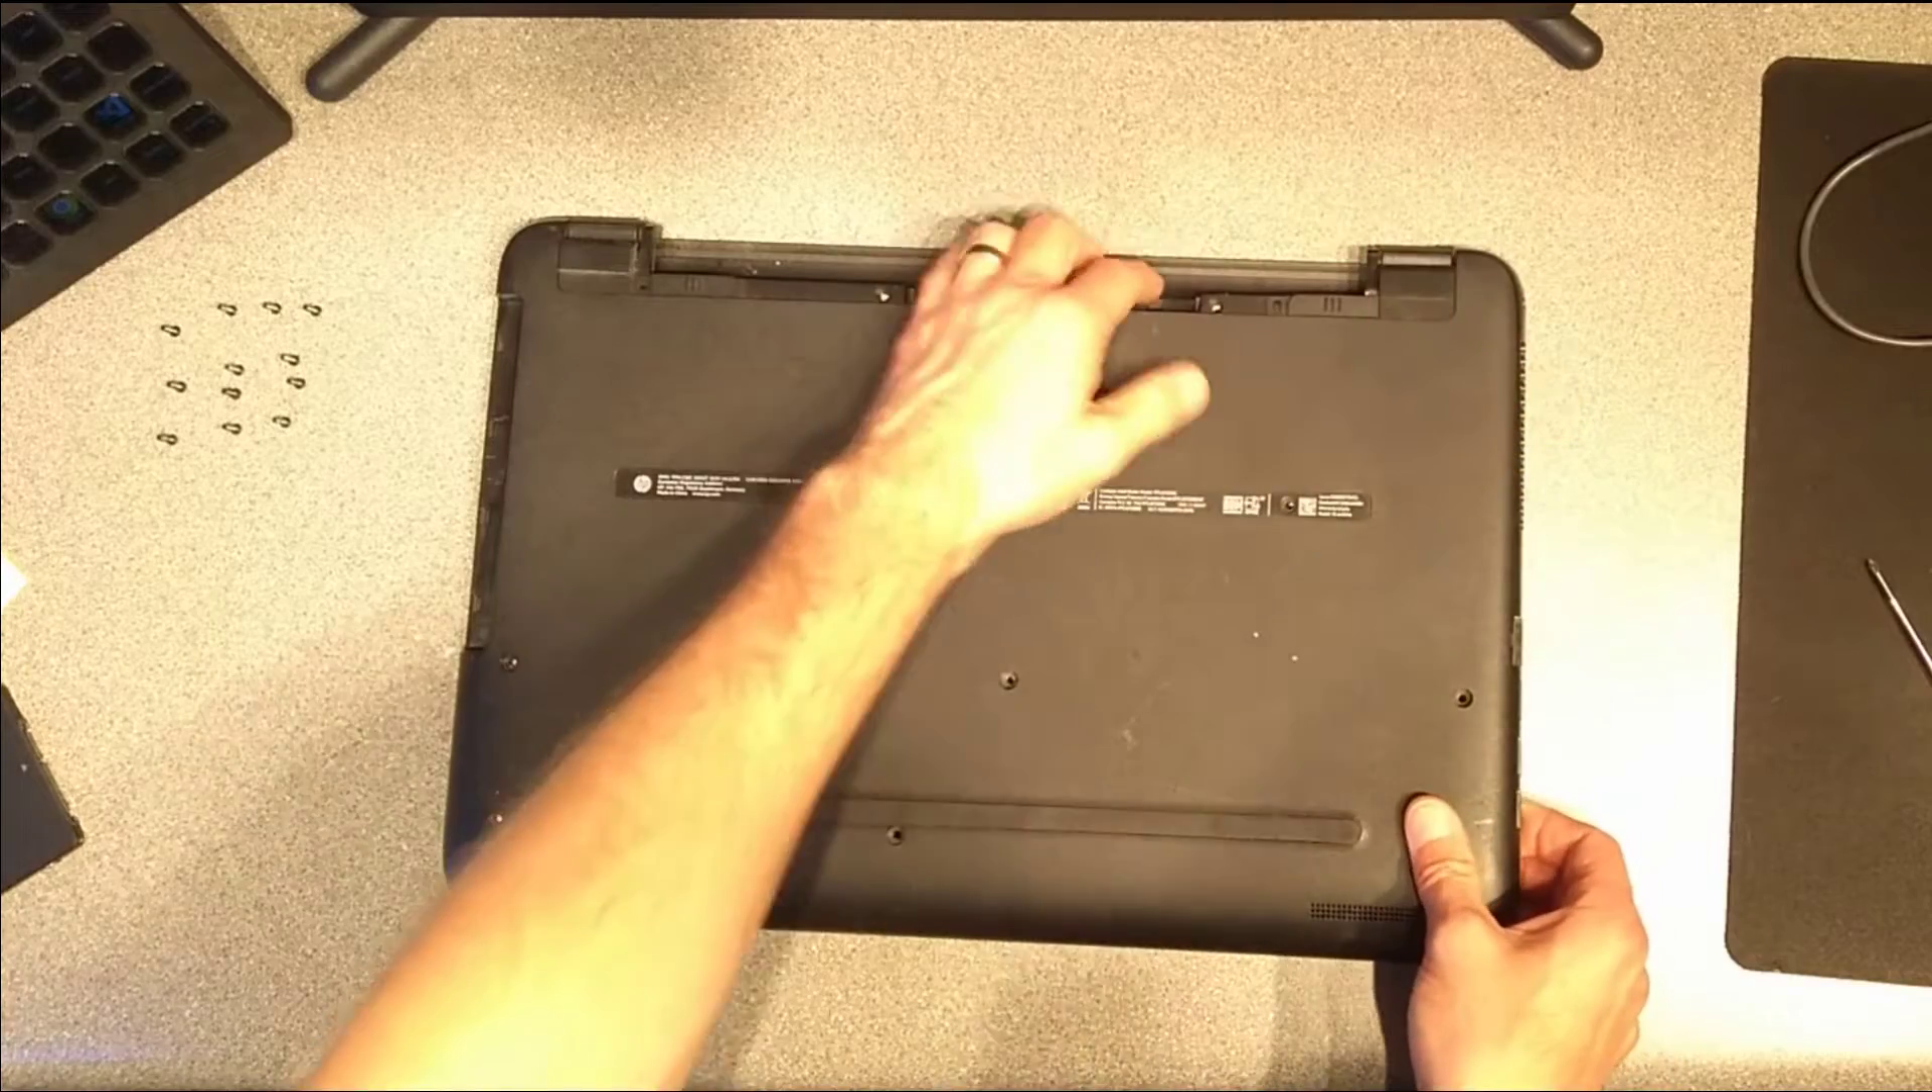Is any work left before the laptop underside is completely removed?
Yes.